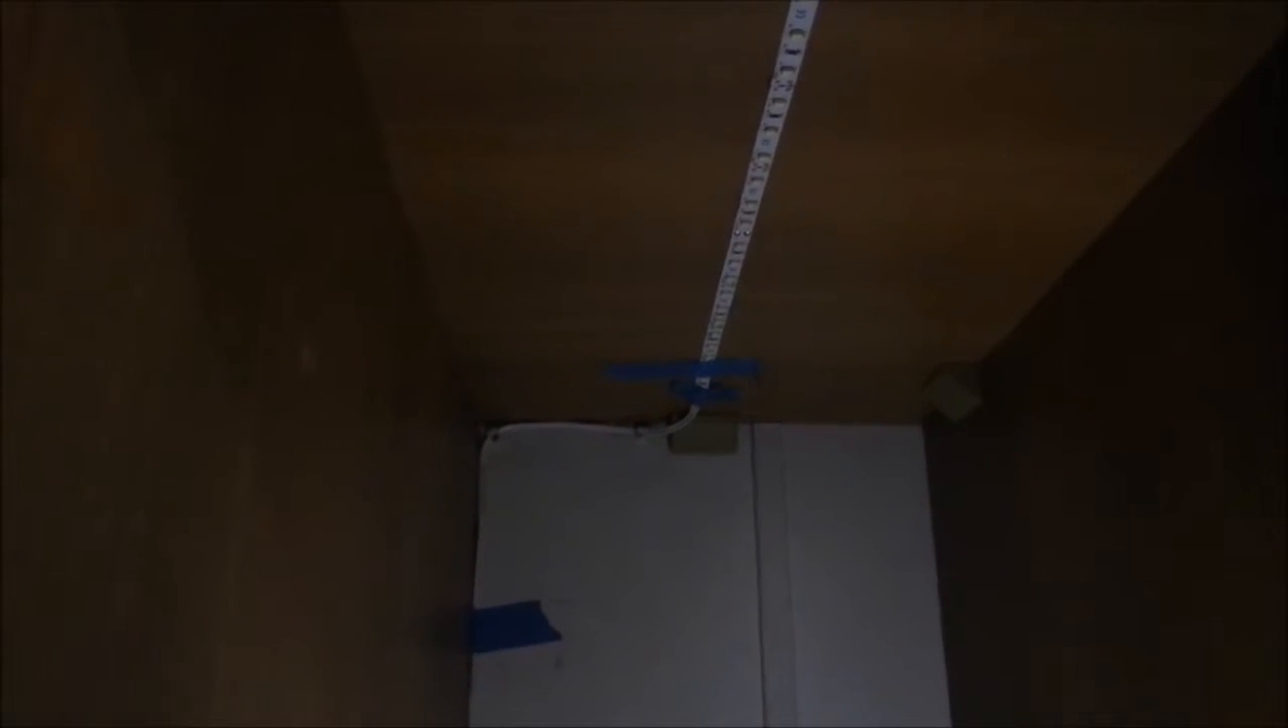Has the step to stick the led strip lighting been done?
Yes.